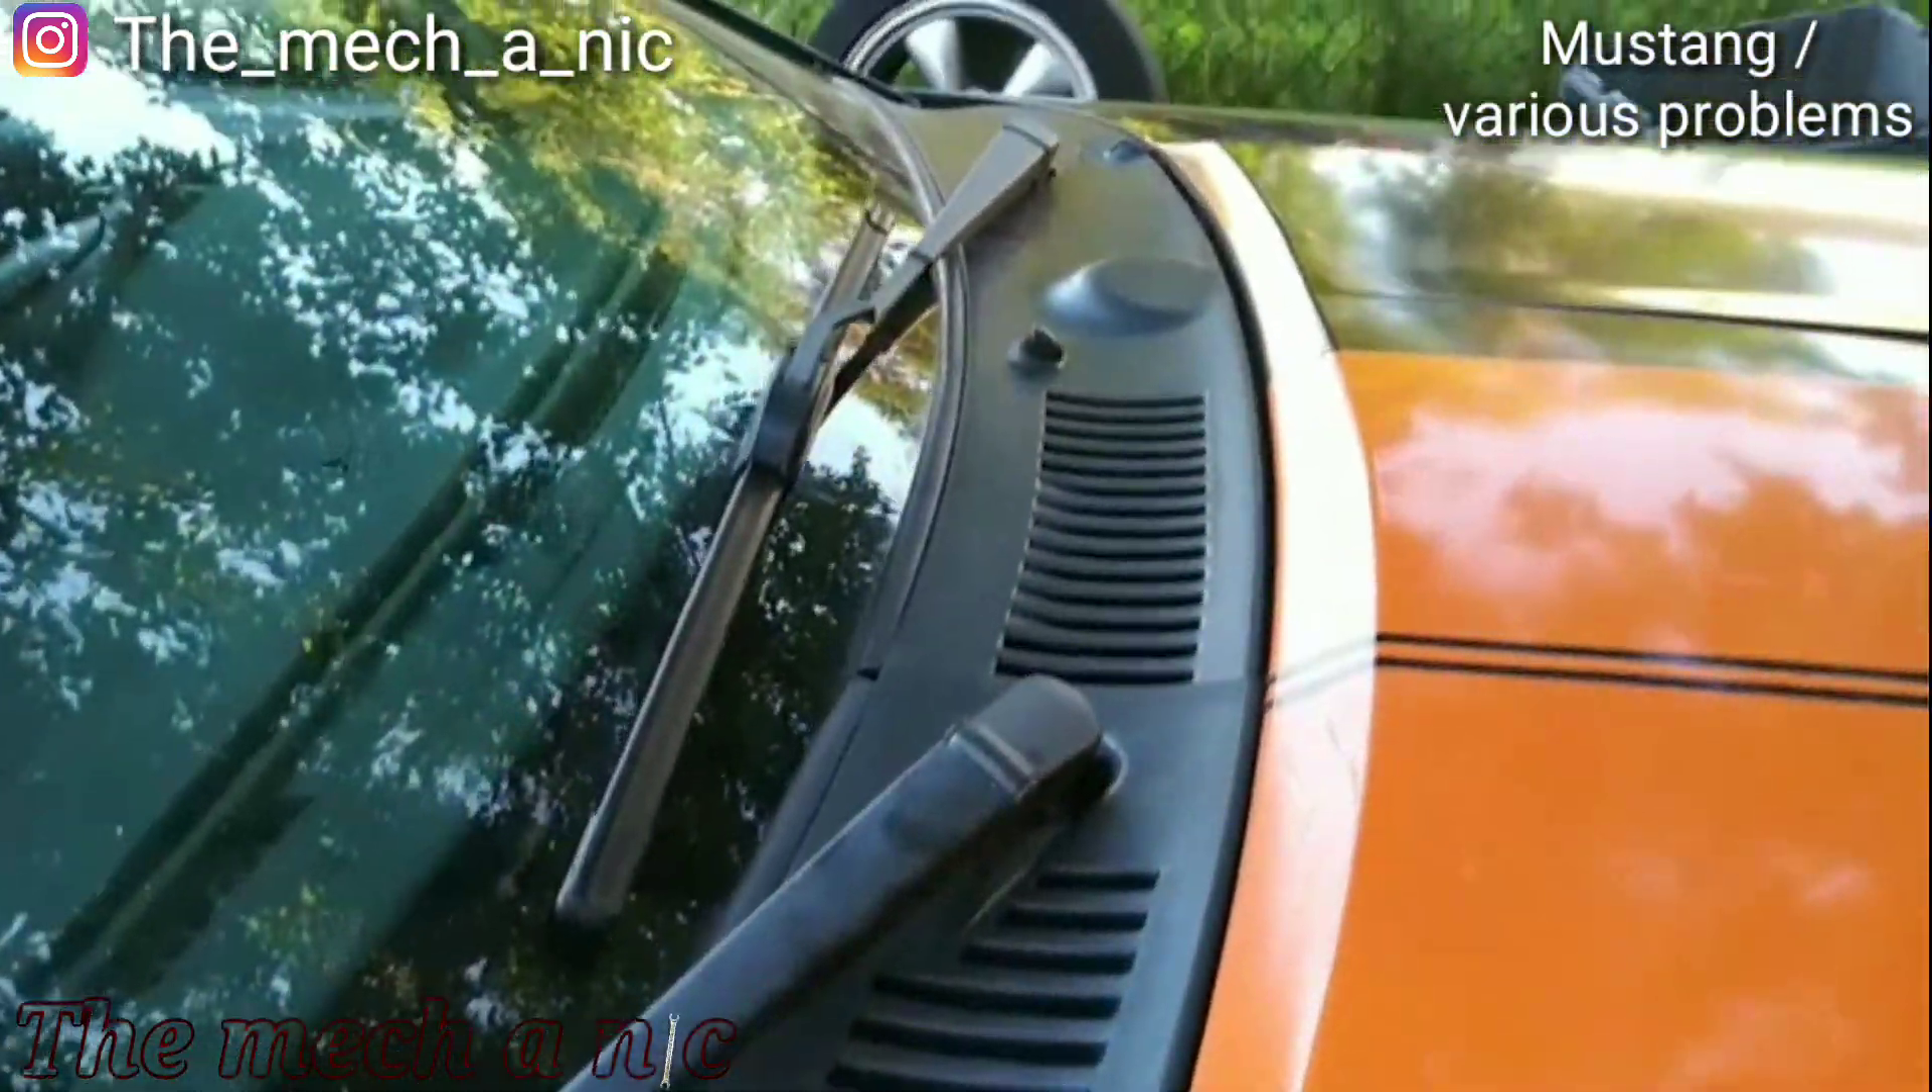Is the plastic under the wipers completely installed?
Yes.